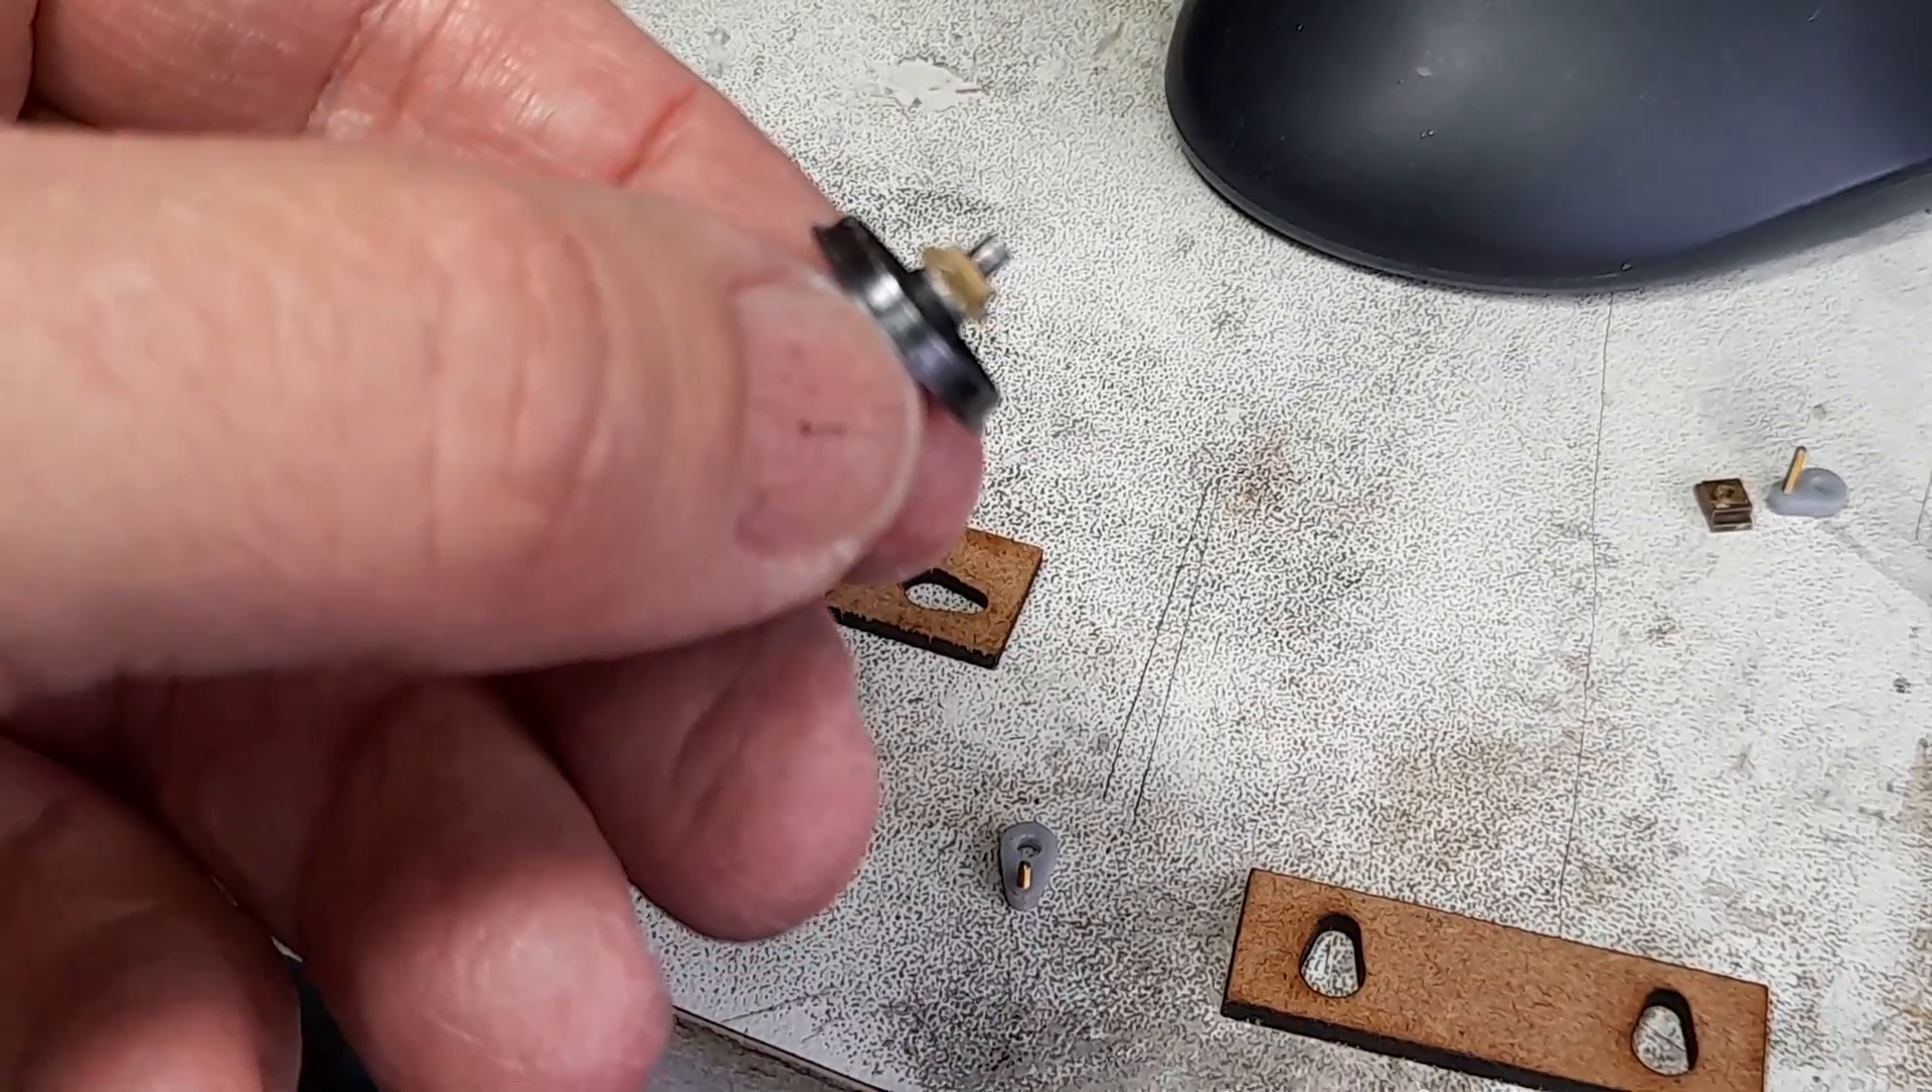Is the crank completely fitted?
No.